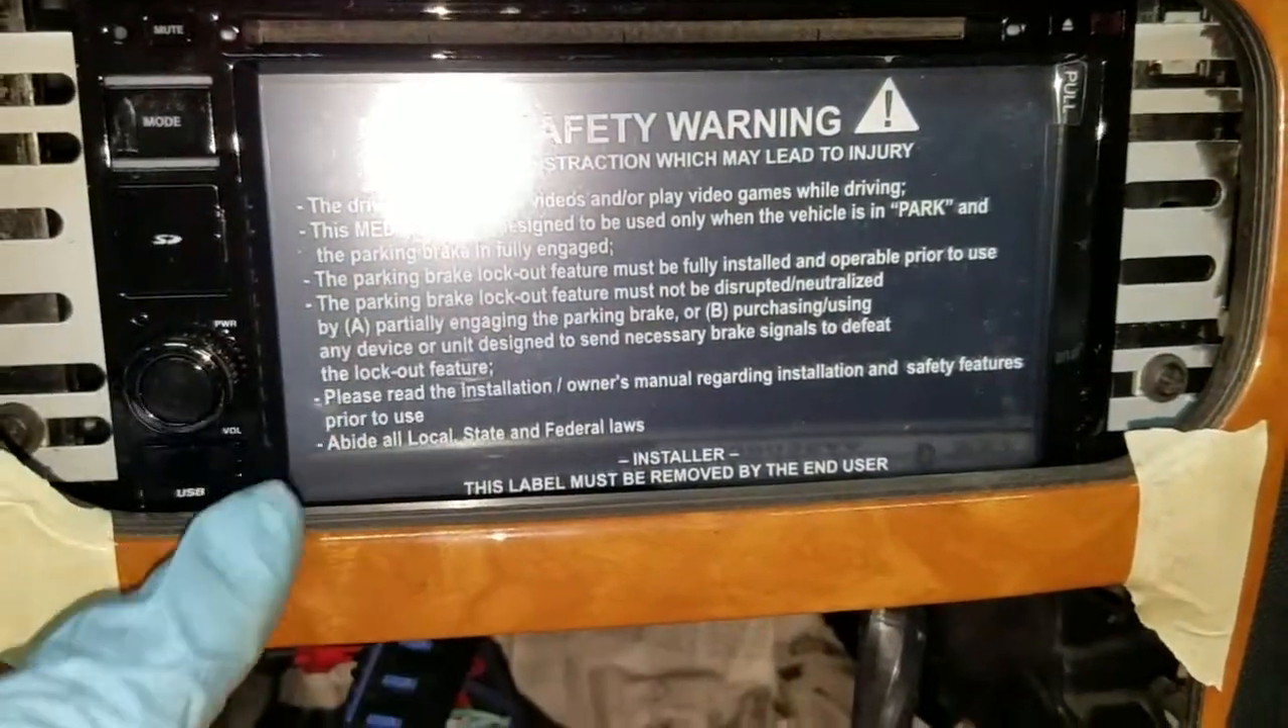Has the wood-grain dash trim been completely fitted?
No.